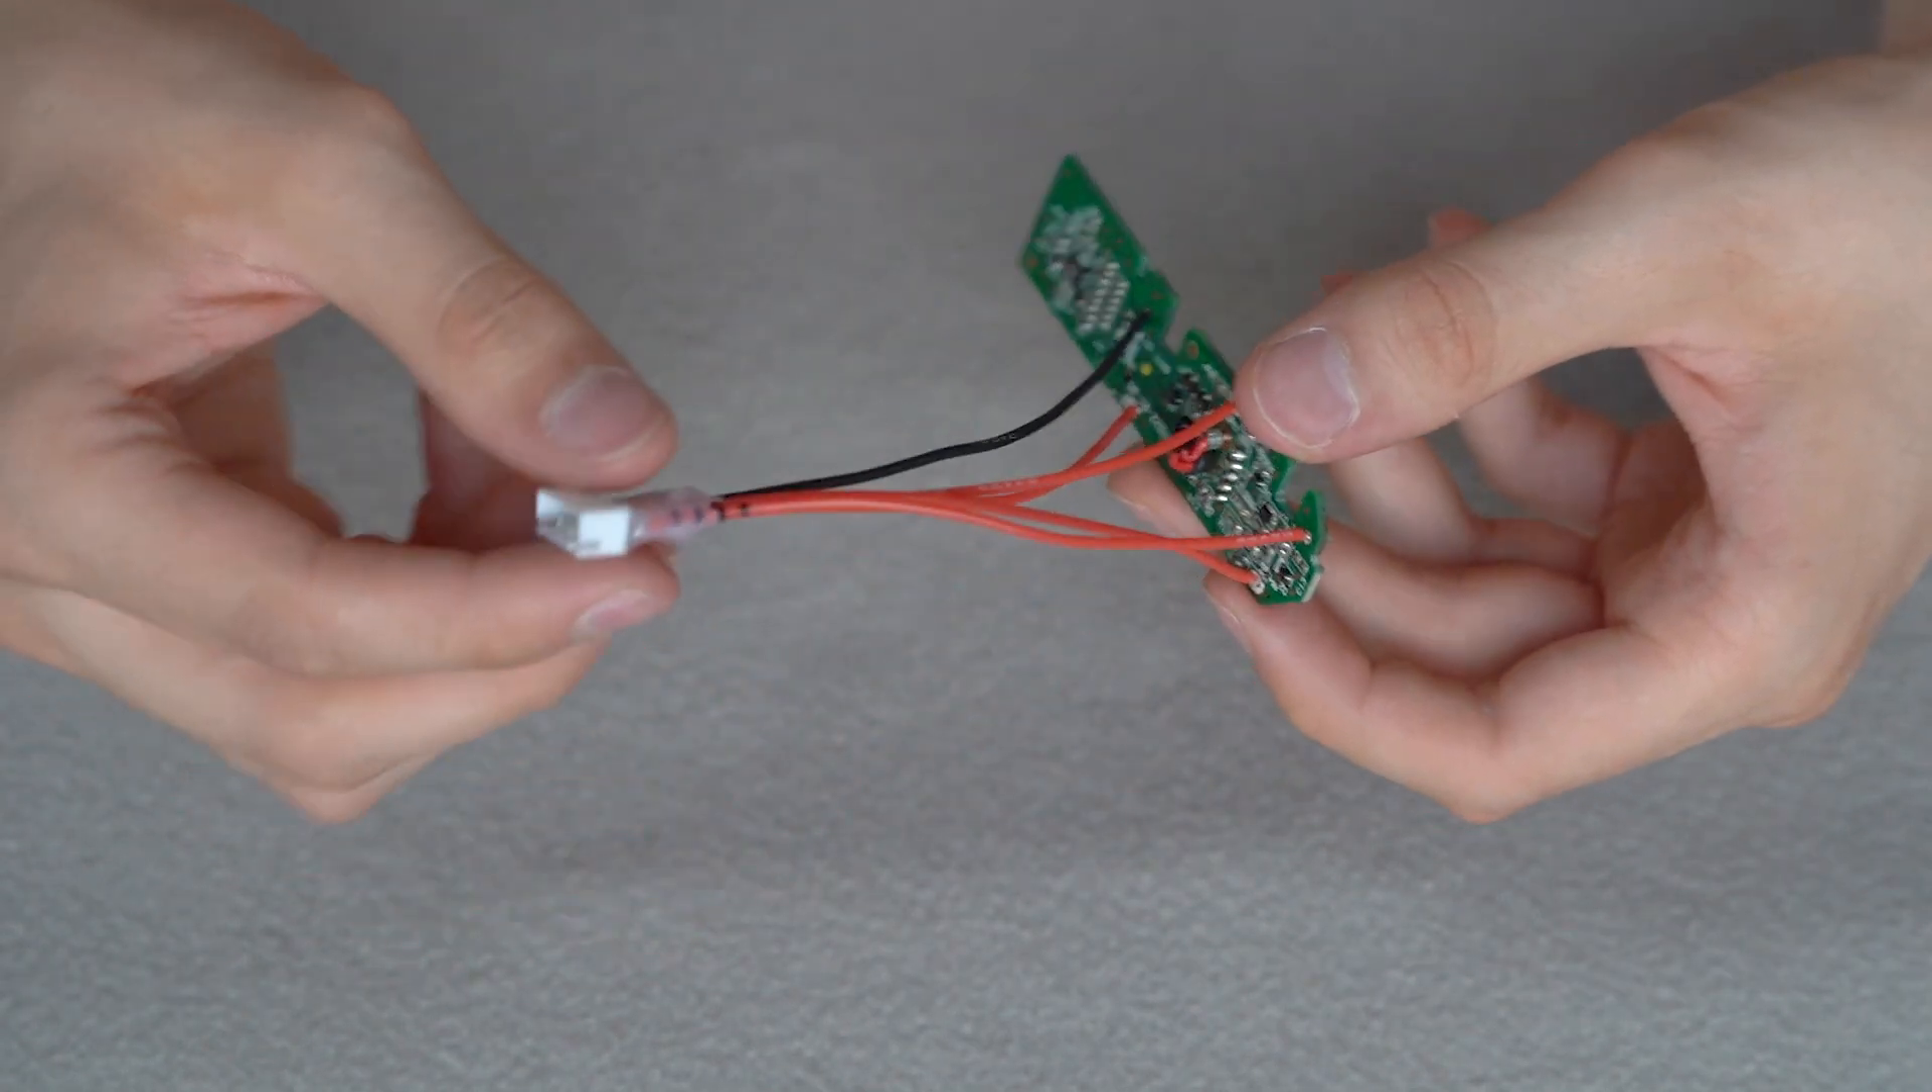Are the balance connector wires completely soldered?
Yes.